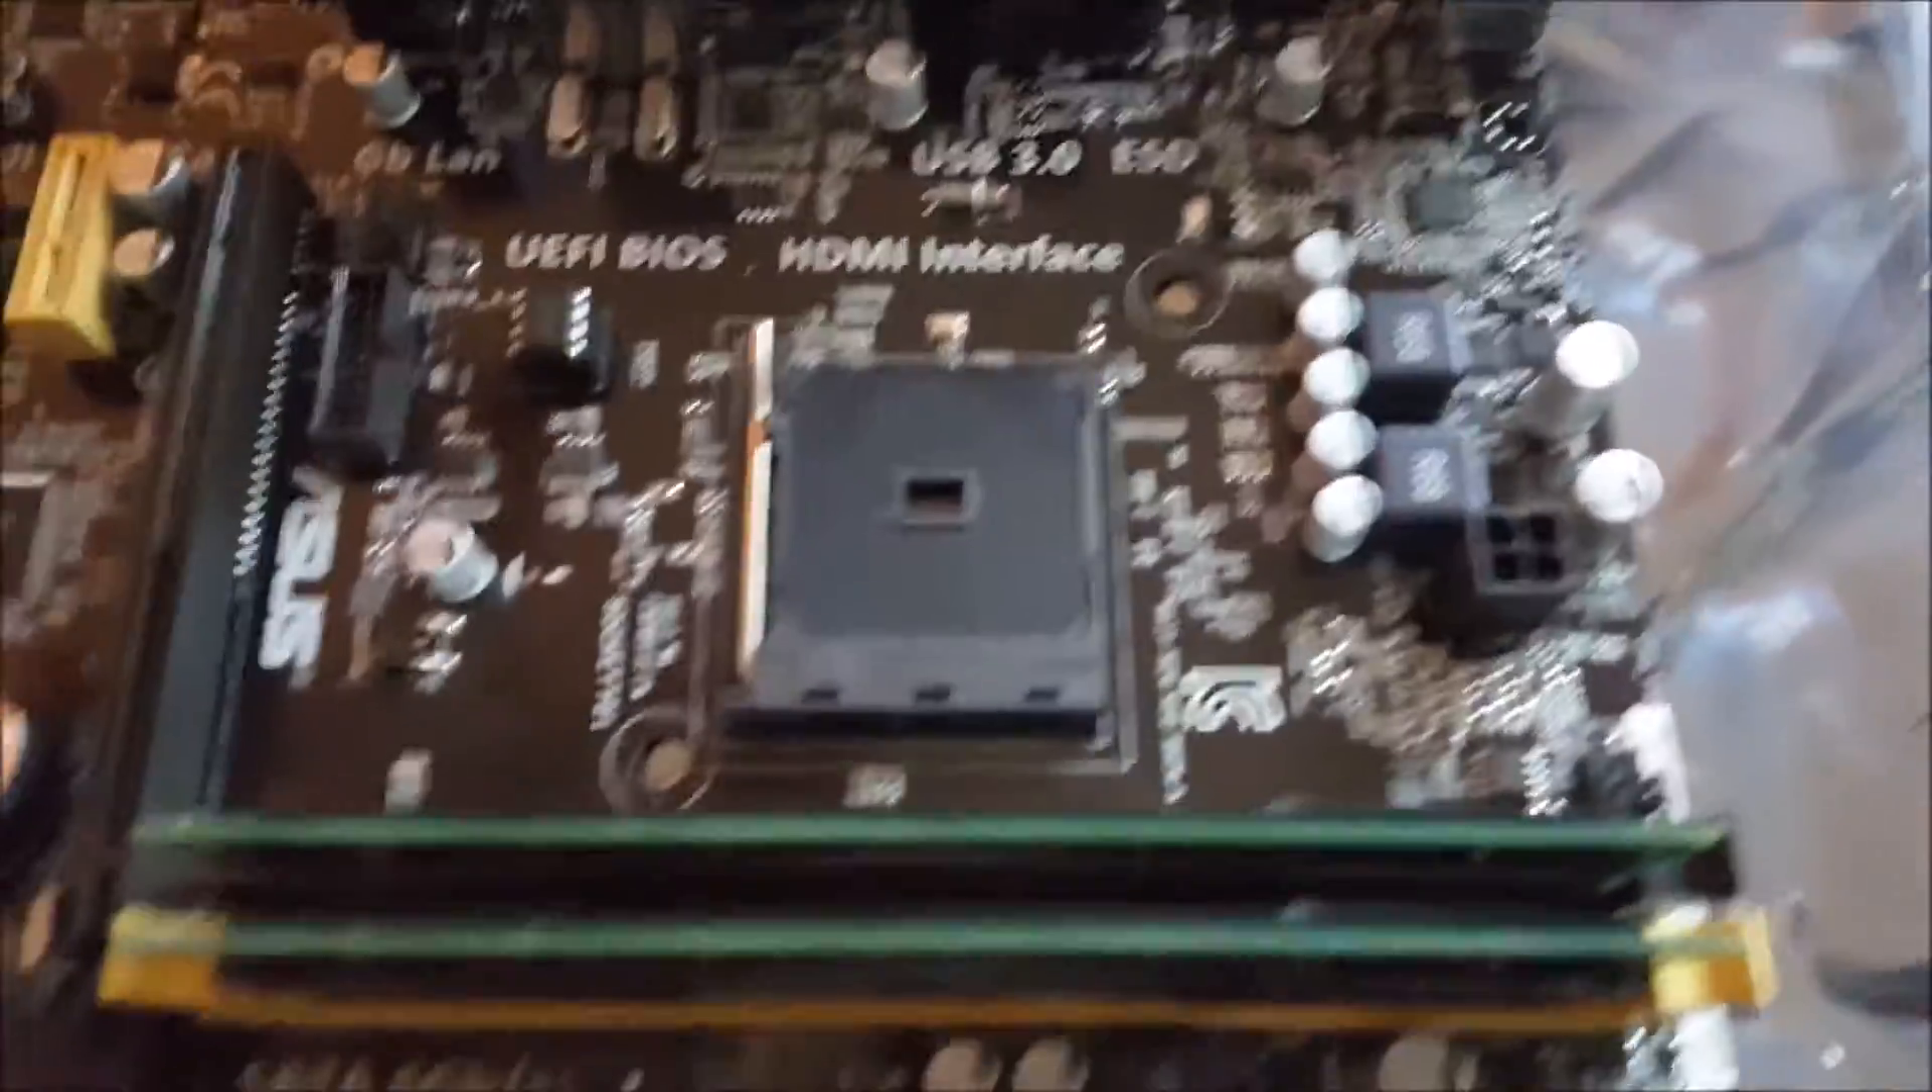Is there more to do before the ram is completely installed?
No.